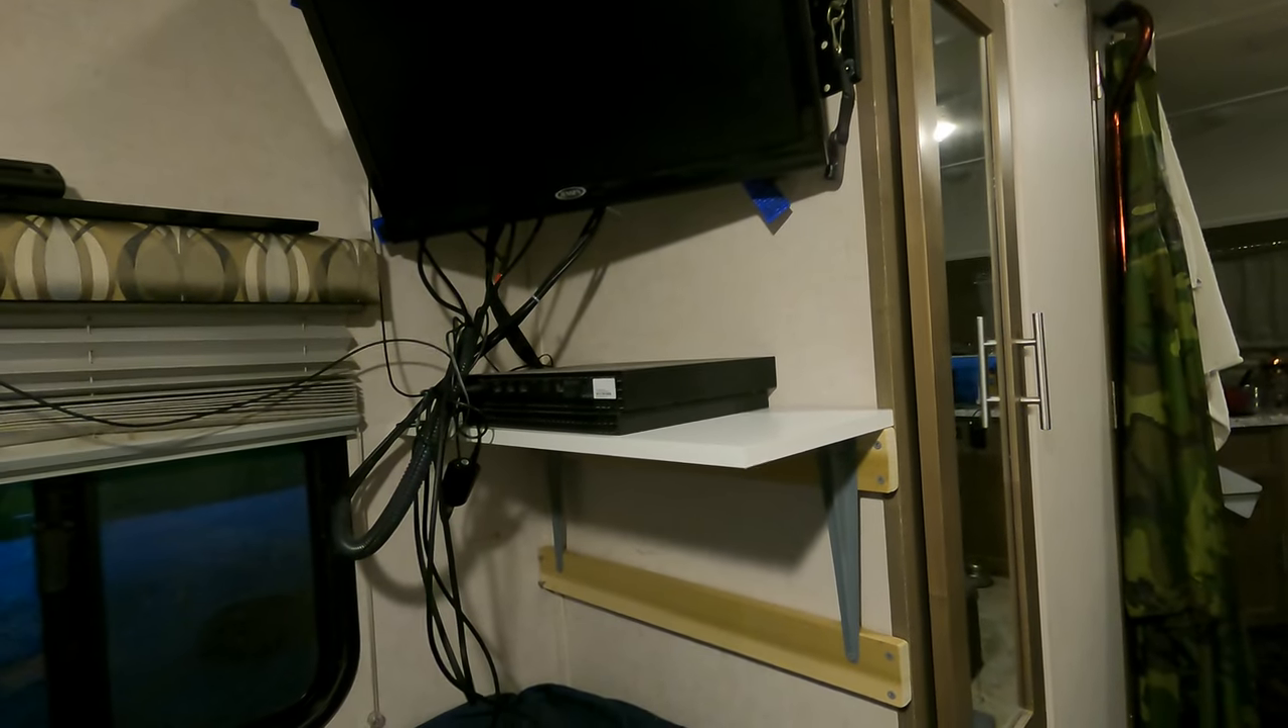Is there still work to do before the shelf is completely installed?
No.